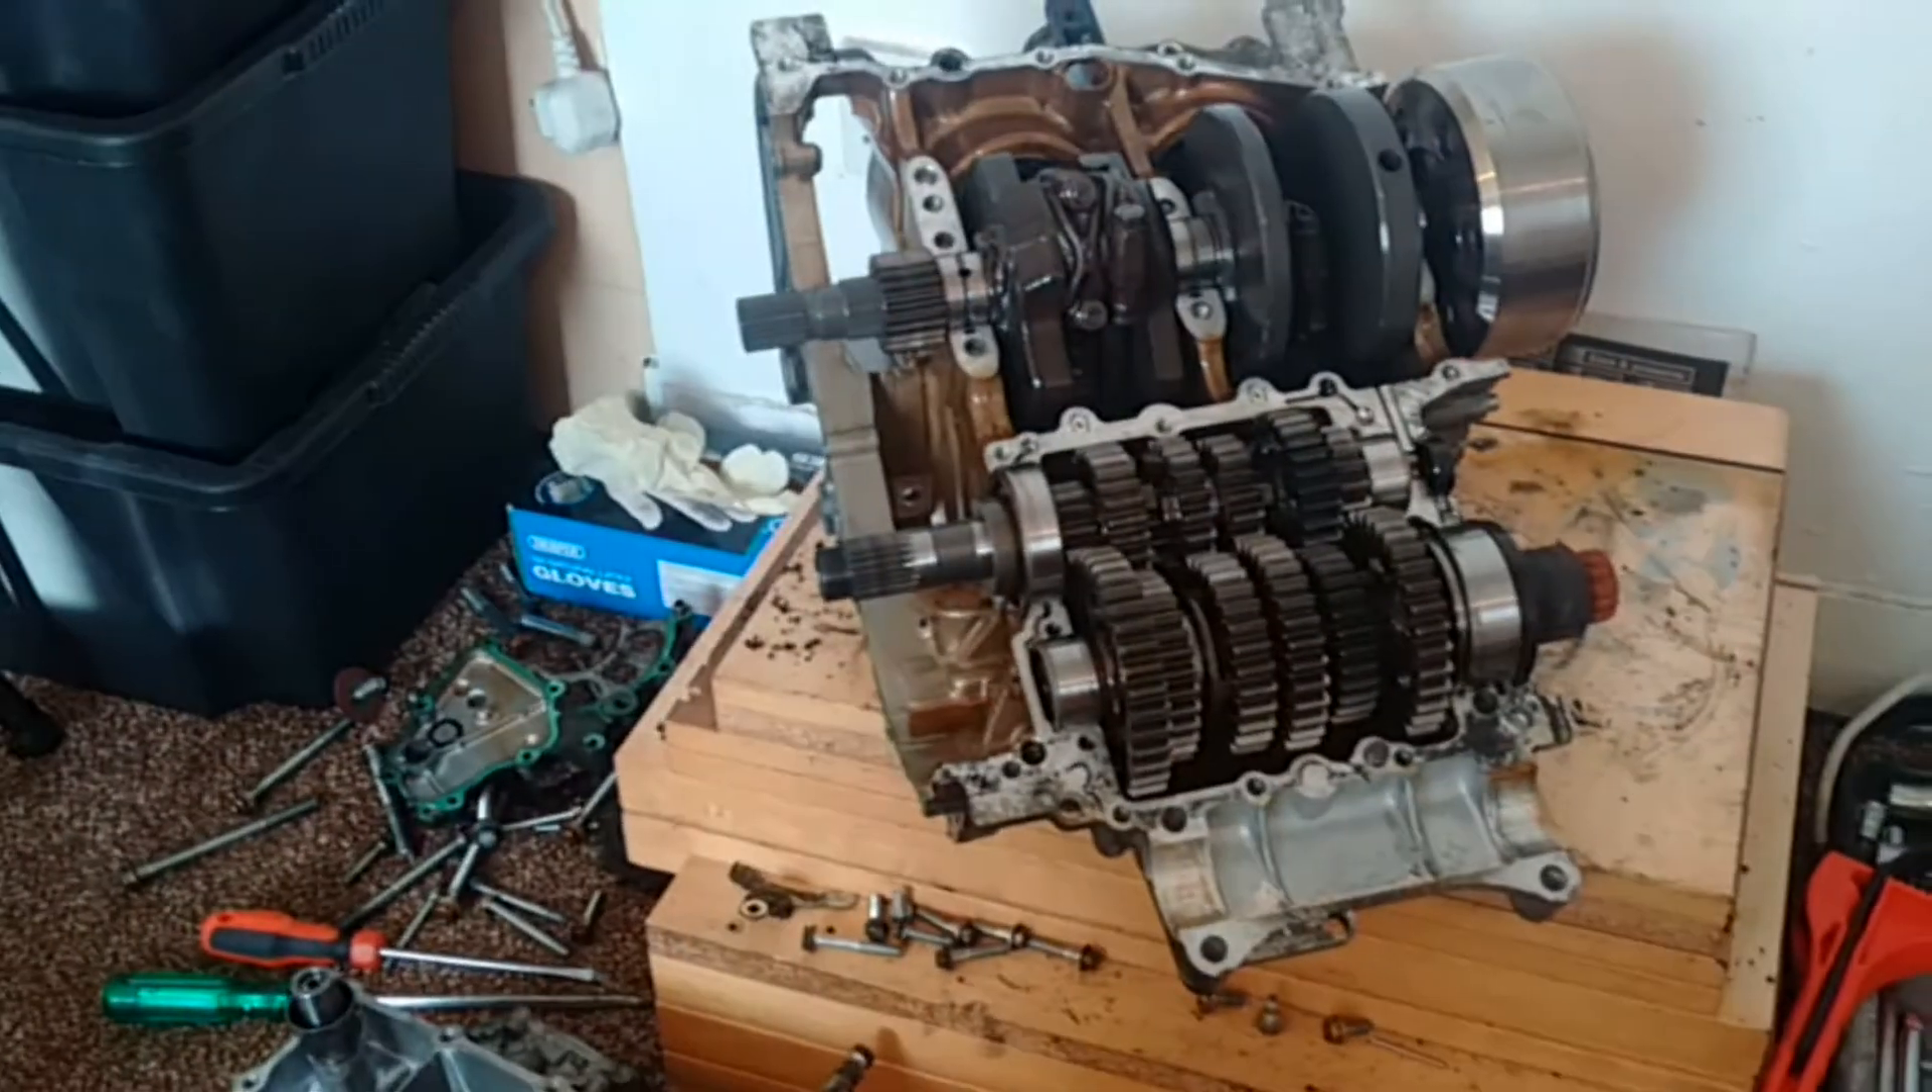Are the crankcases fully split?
Yes.